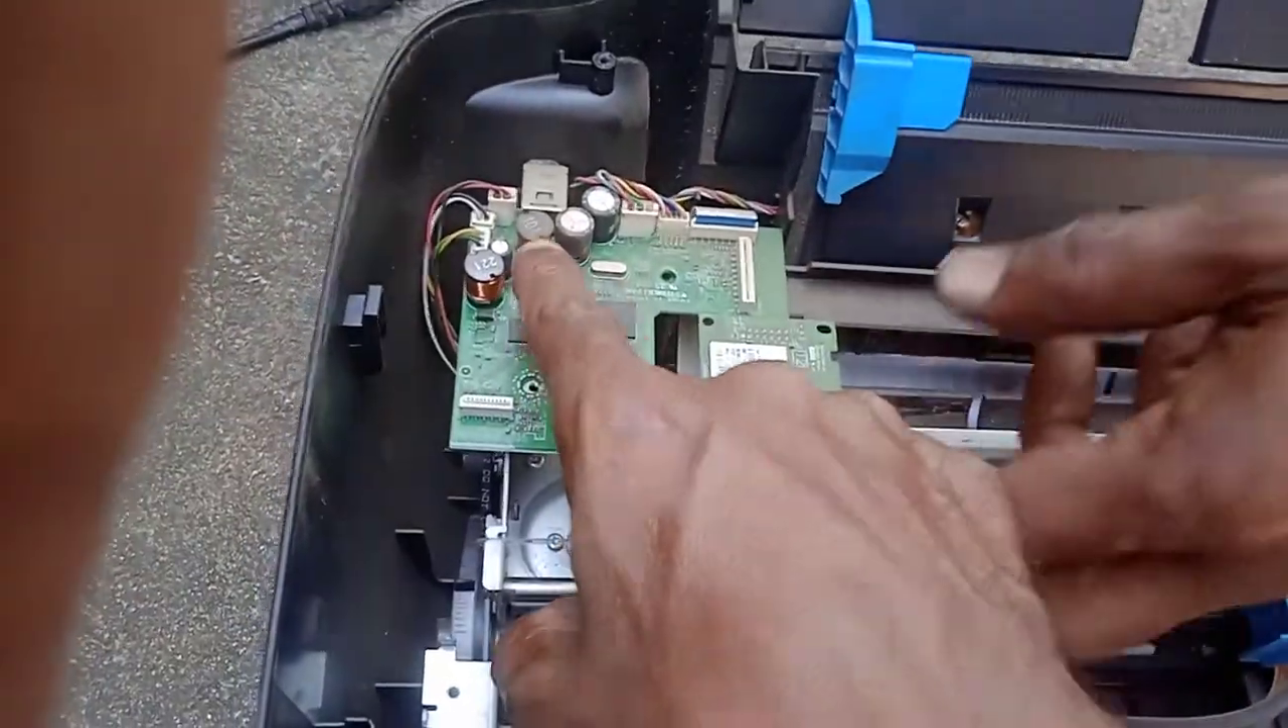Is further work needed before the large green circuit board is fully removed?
Yes.